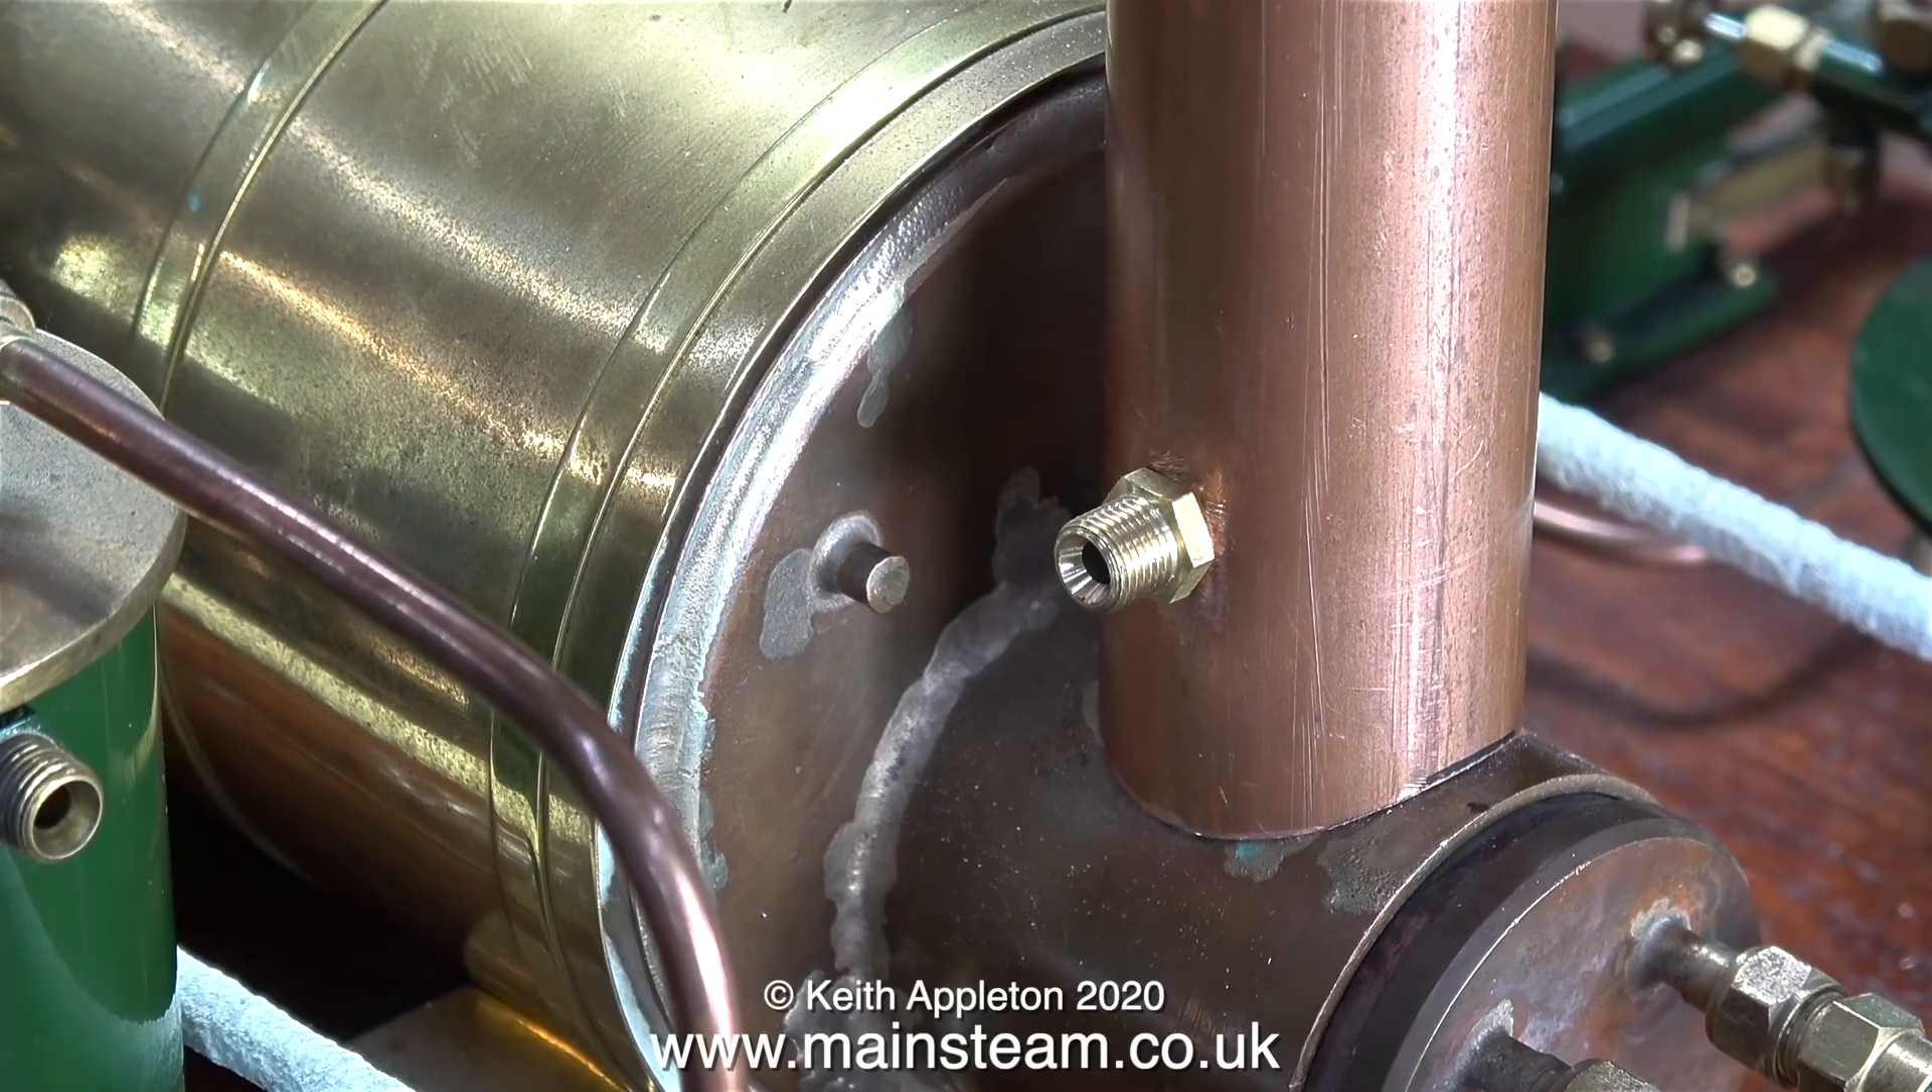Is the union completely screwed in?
Yes.